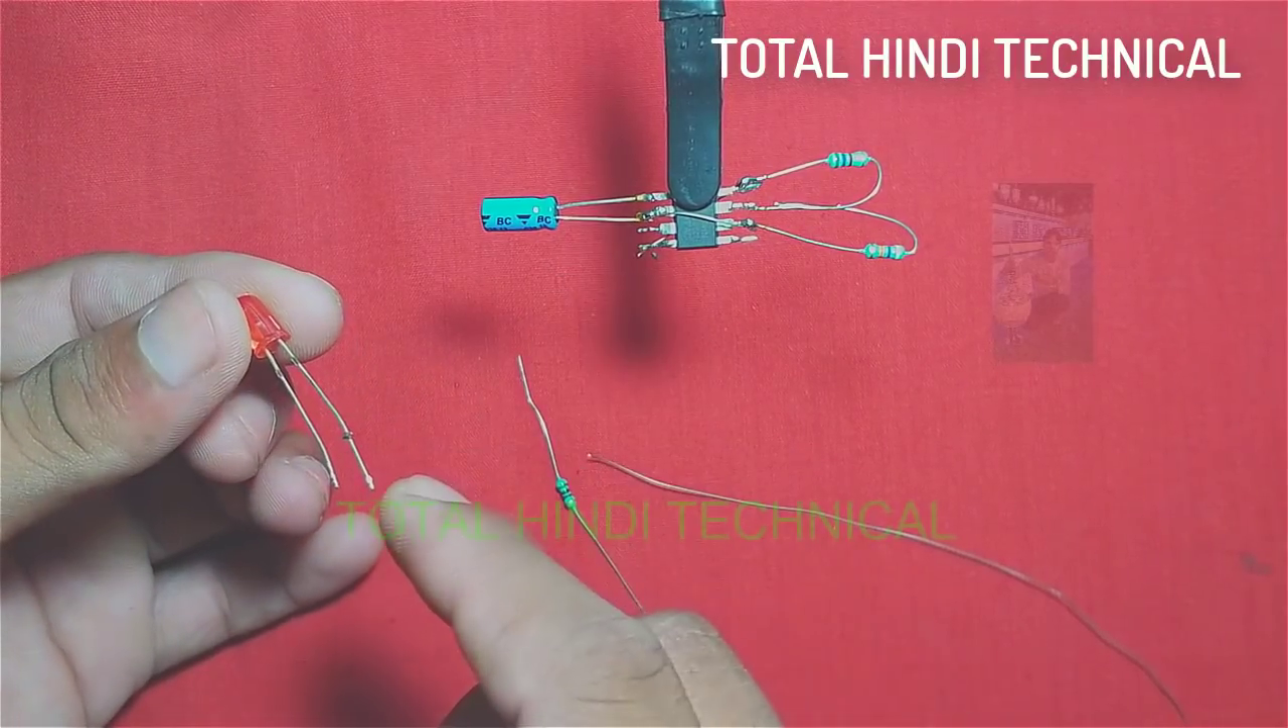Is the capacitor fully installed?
Yes.